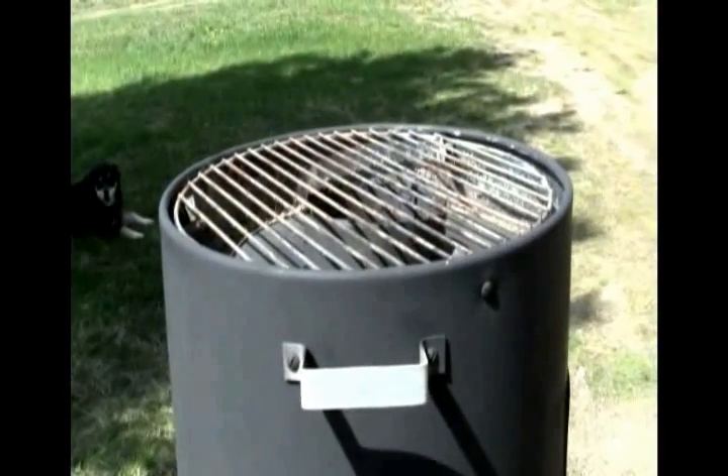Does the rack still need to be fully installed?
No.